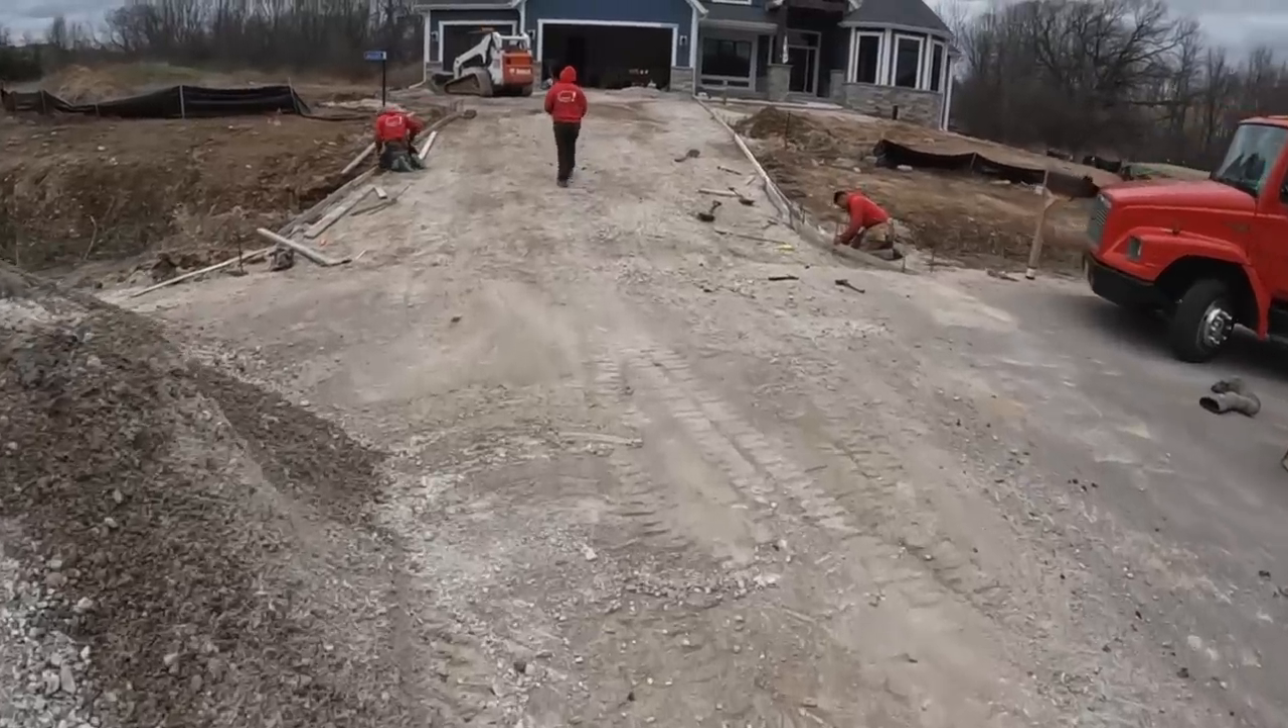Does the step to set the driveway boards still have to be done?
Yes.